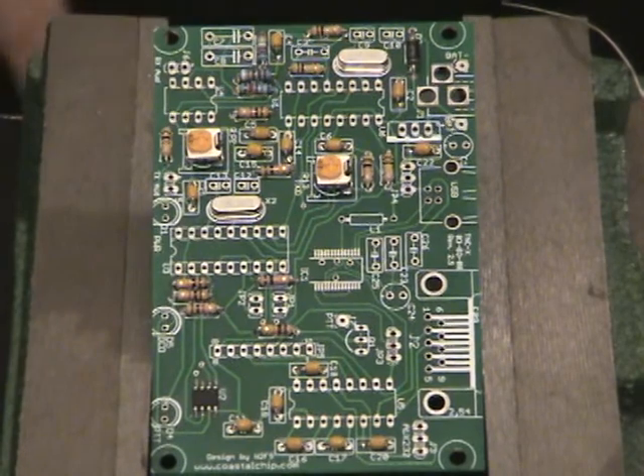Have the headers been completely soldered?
No.